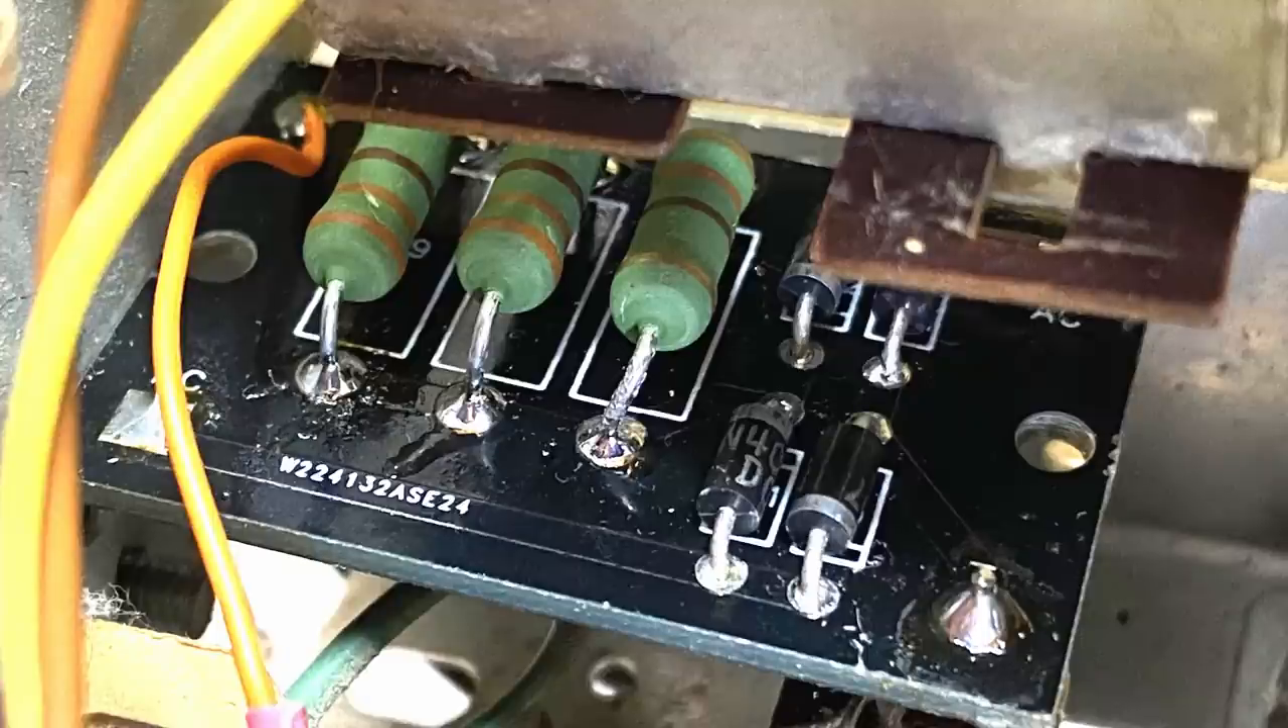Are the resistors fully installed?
Yes.